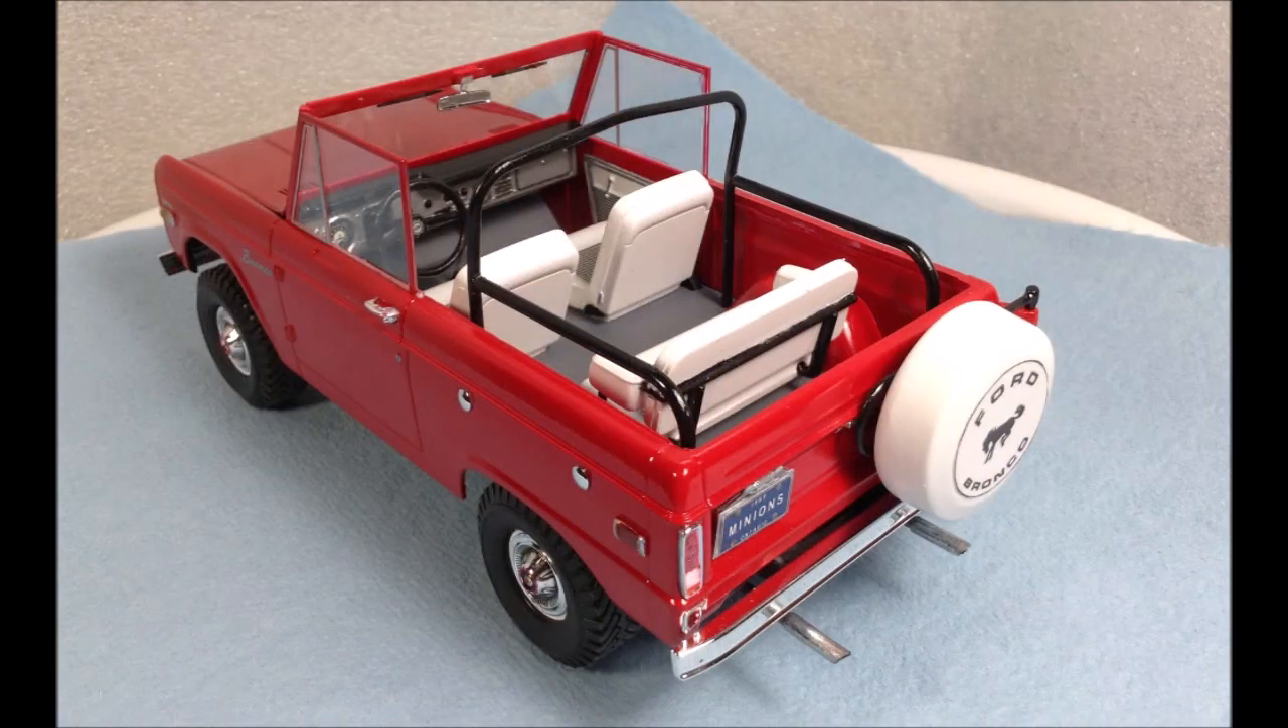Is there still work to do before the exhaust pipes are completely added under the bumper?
No.